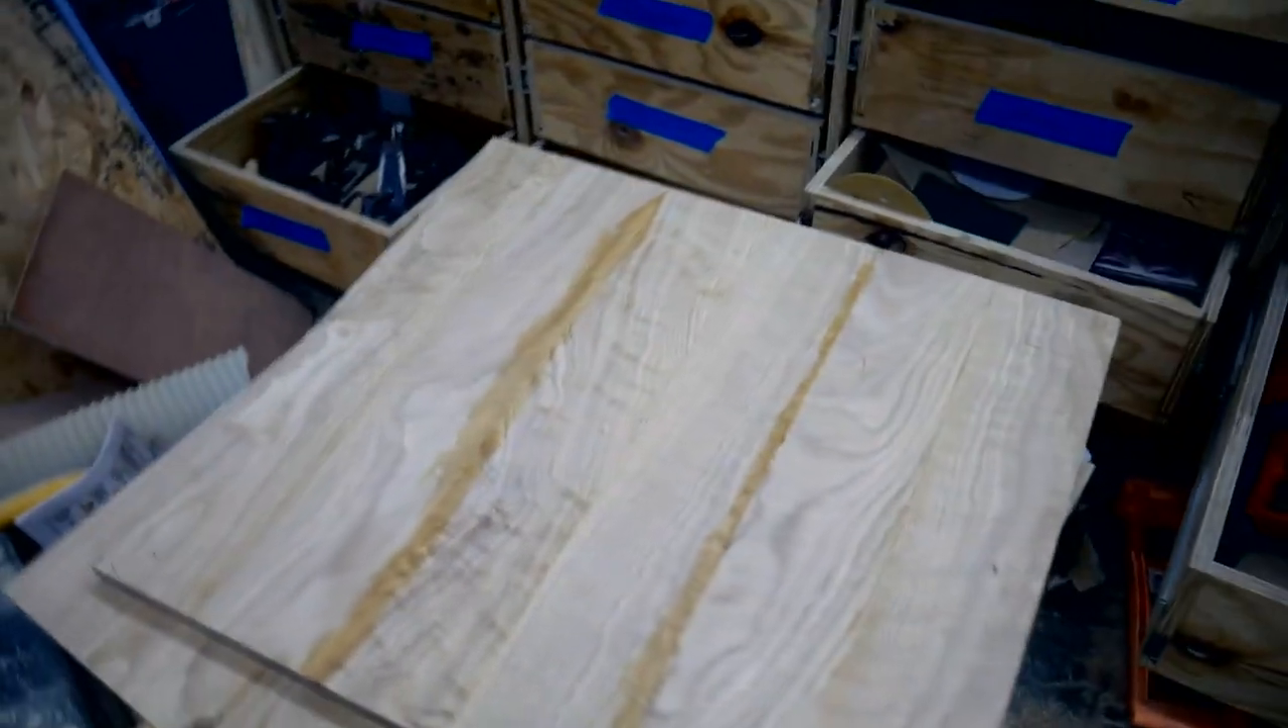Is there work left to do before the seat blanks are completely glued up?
No.